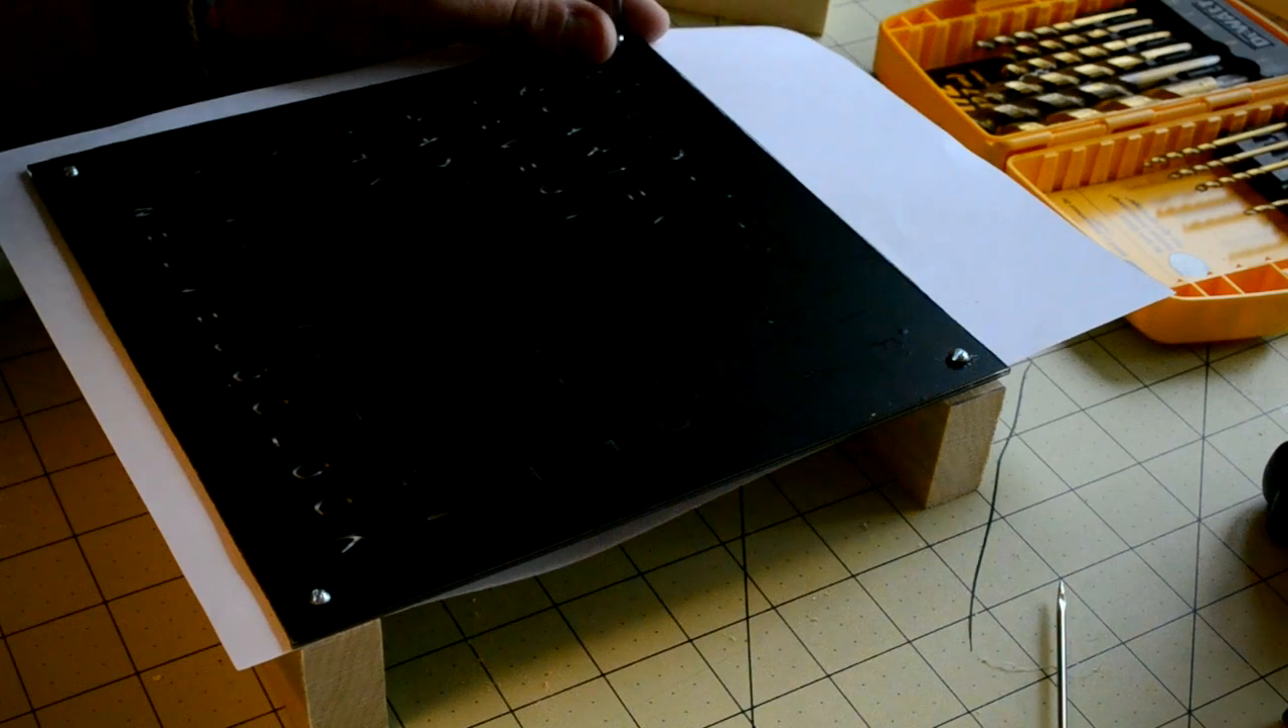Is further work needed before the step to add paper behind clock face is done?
No.